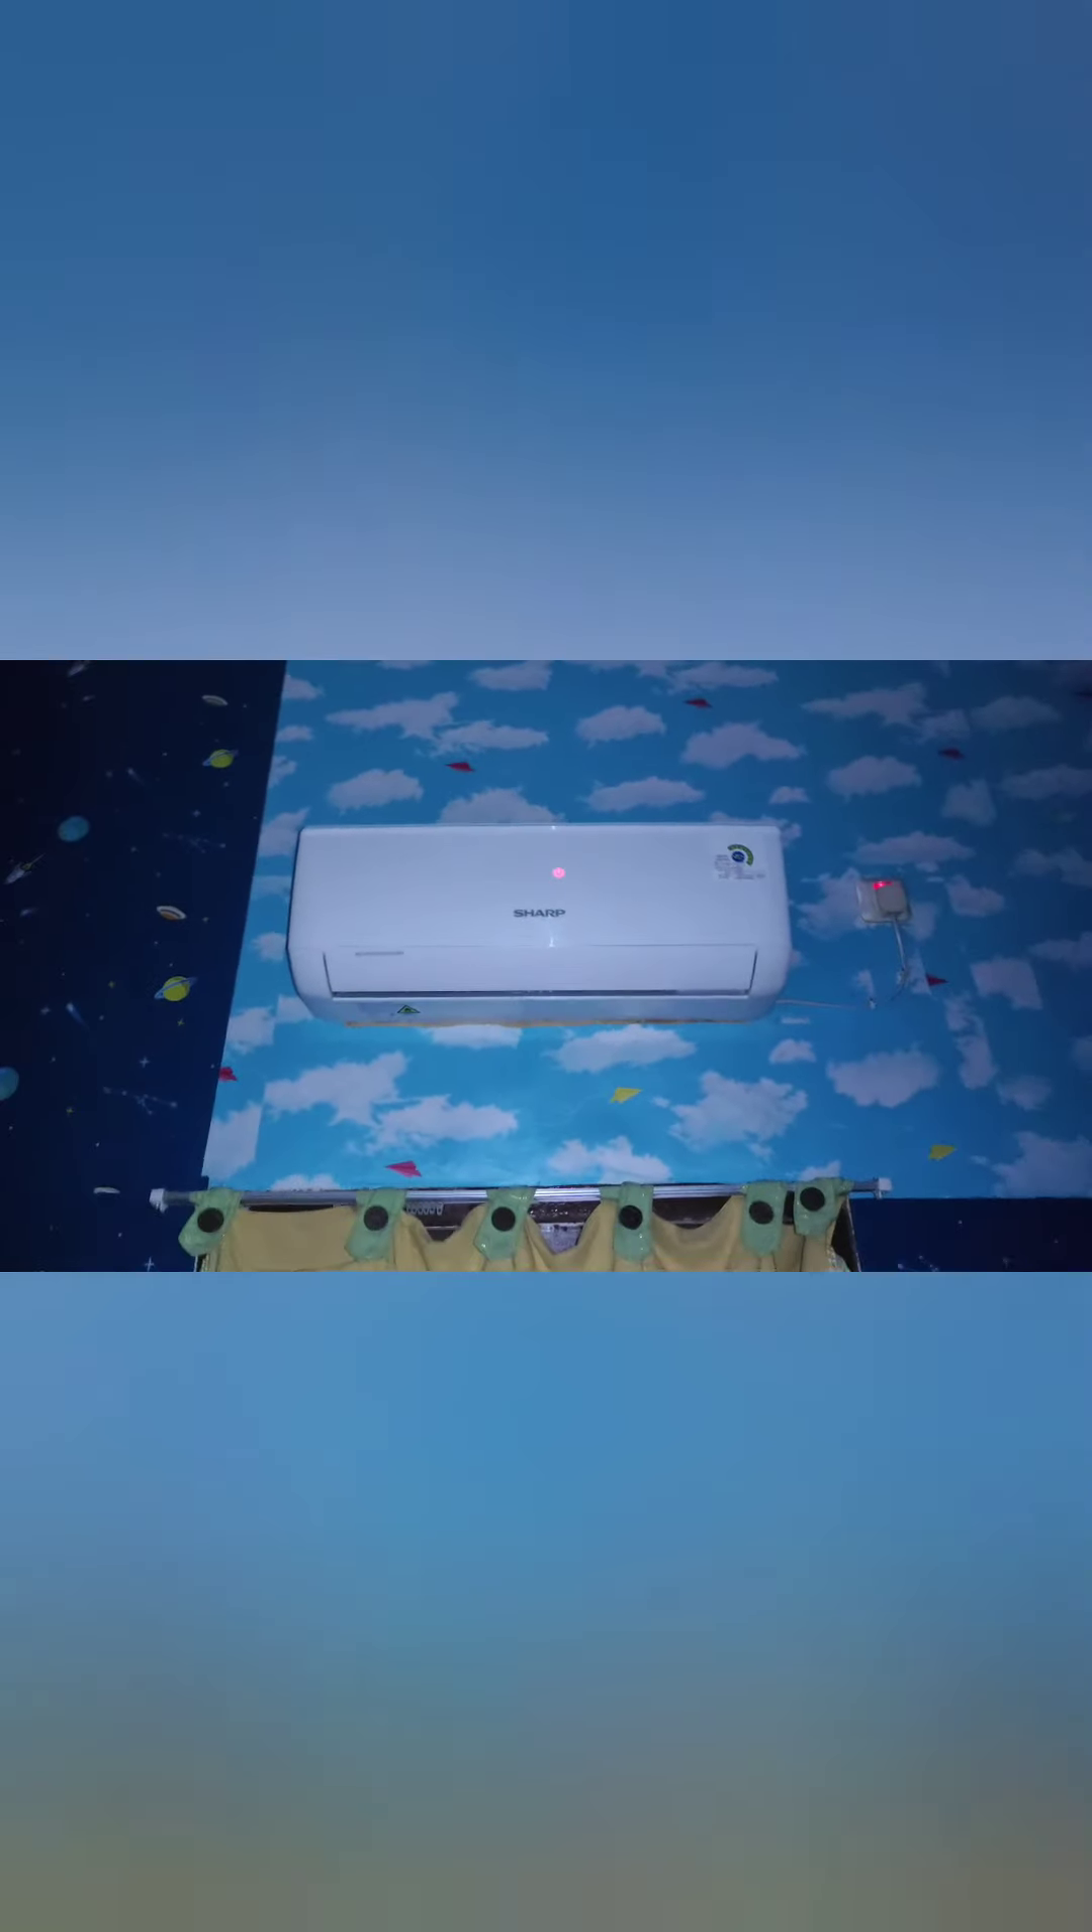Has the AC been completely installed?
Yes.